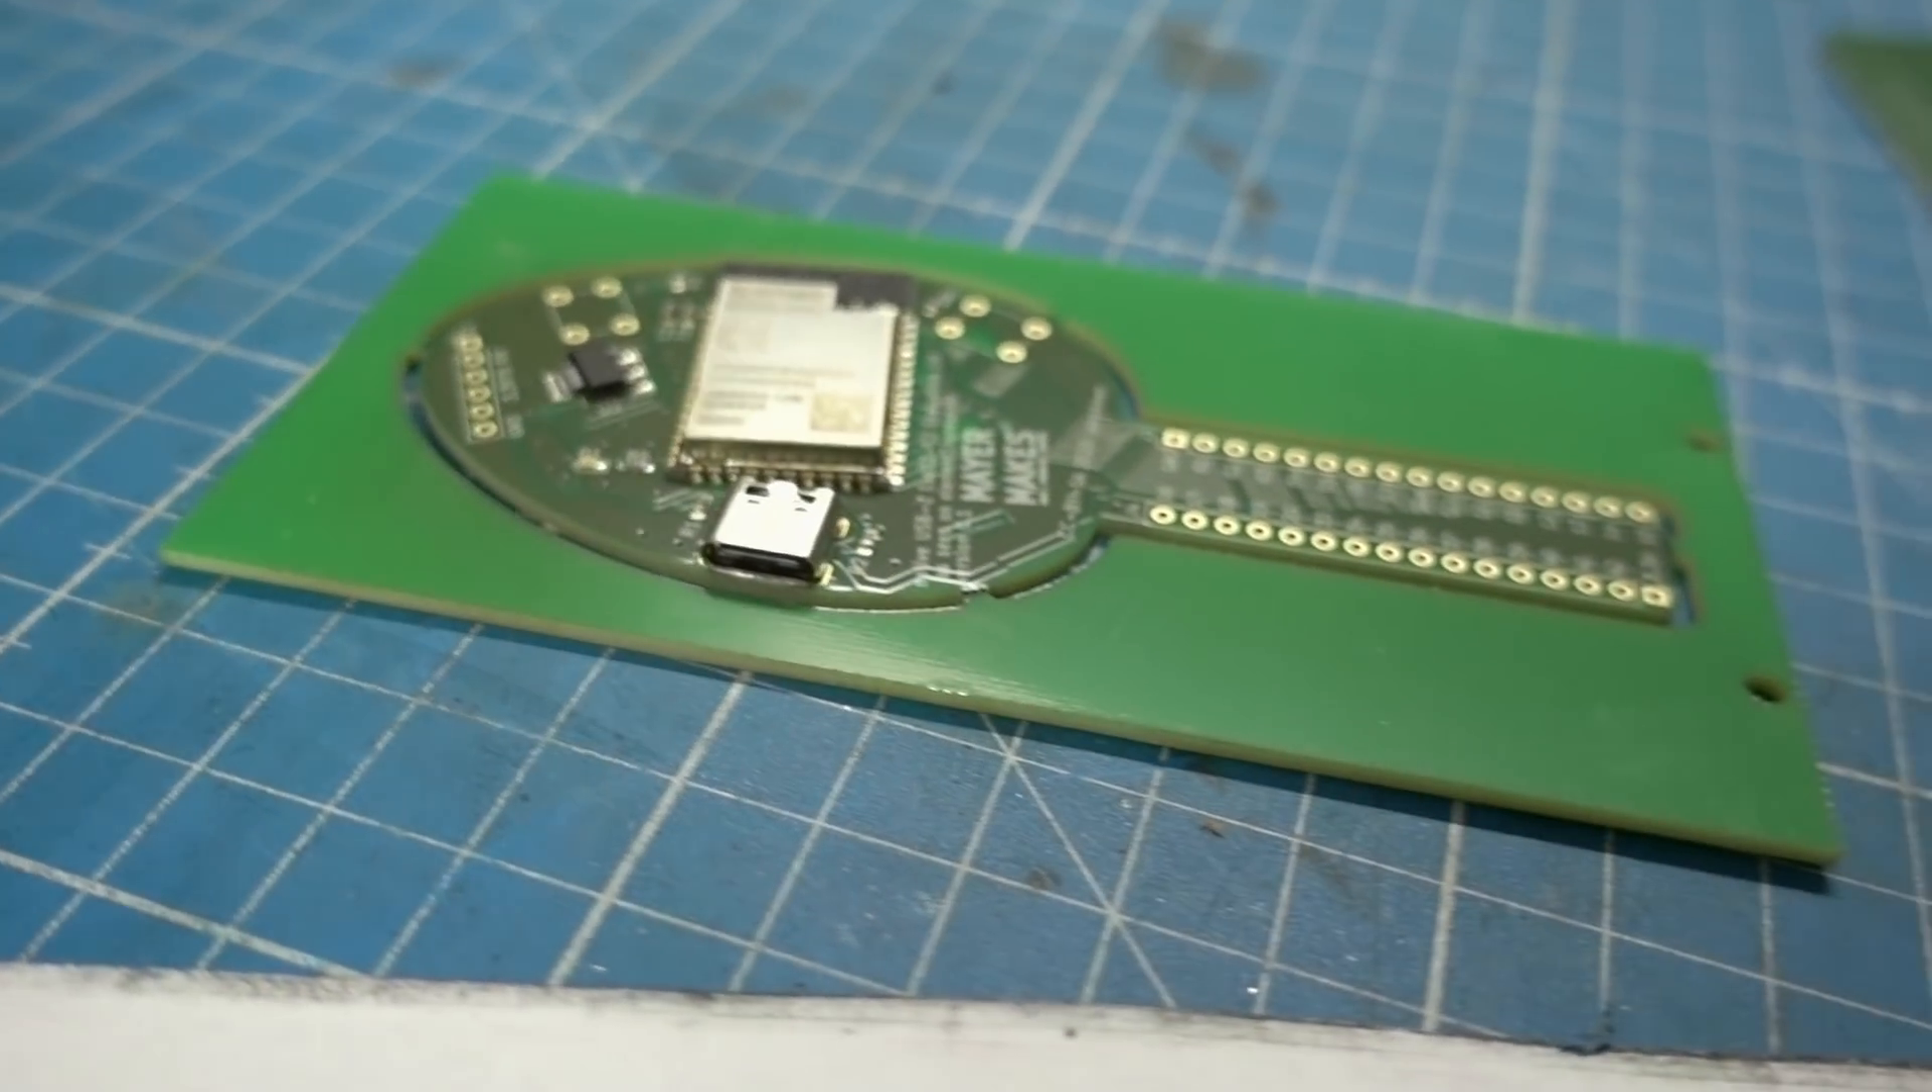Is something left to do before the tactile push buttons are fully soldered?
Yes.